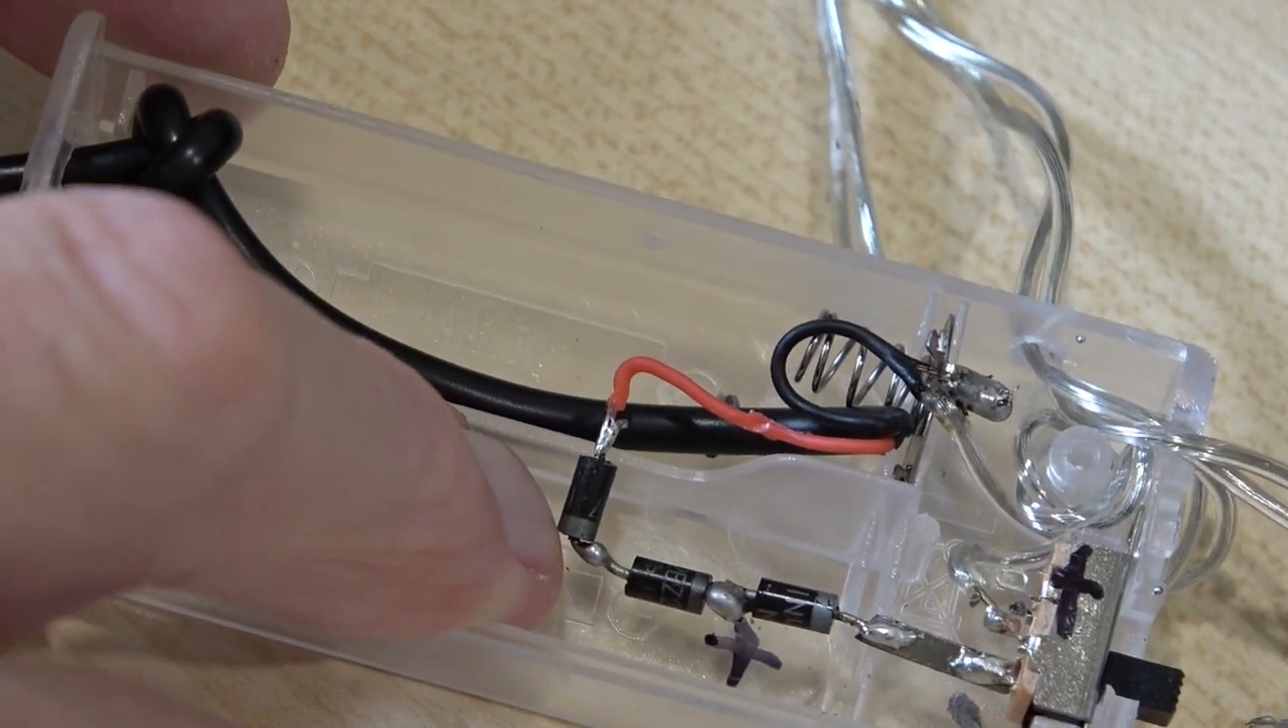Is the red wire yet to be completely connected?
No.